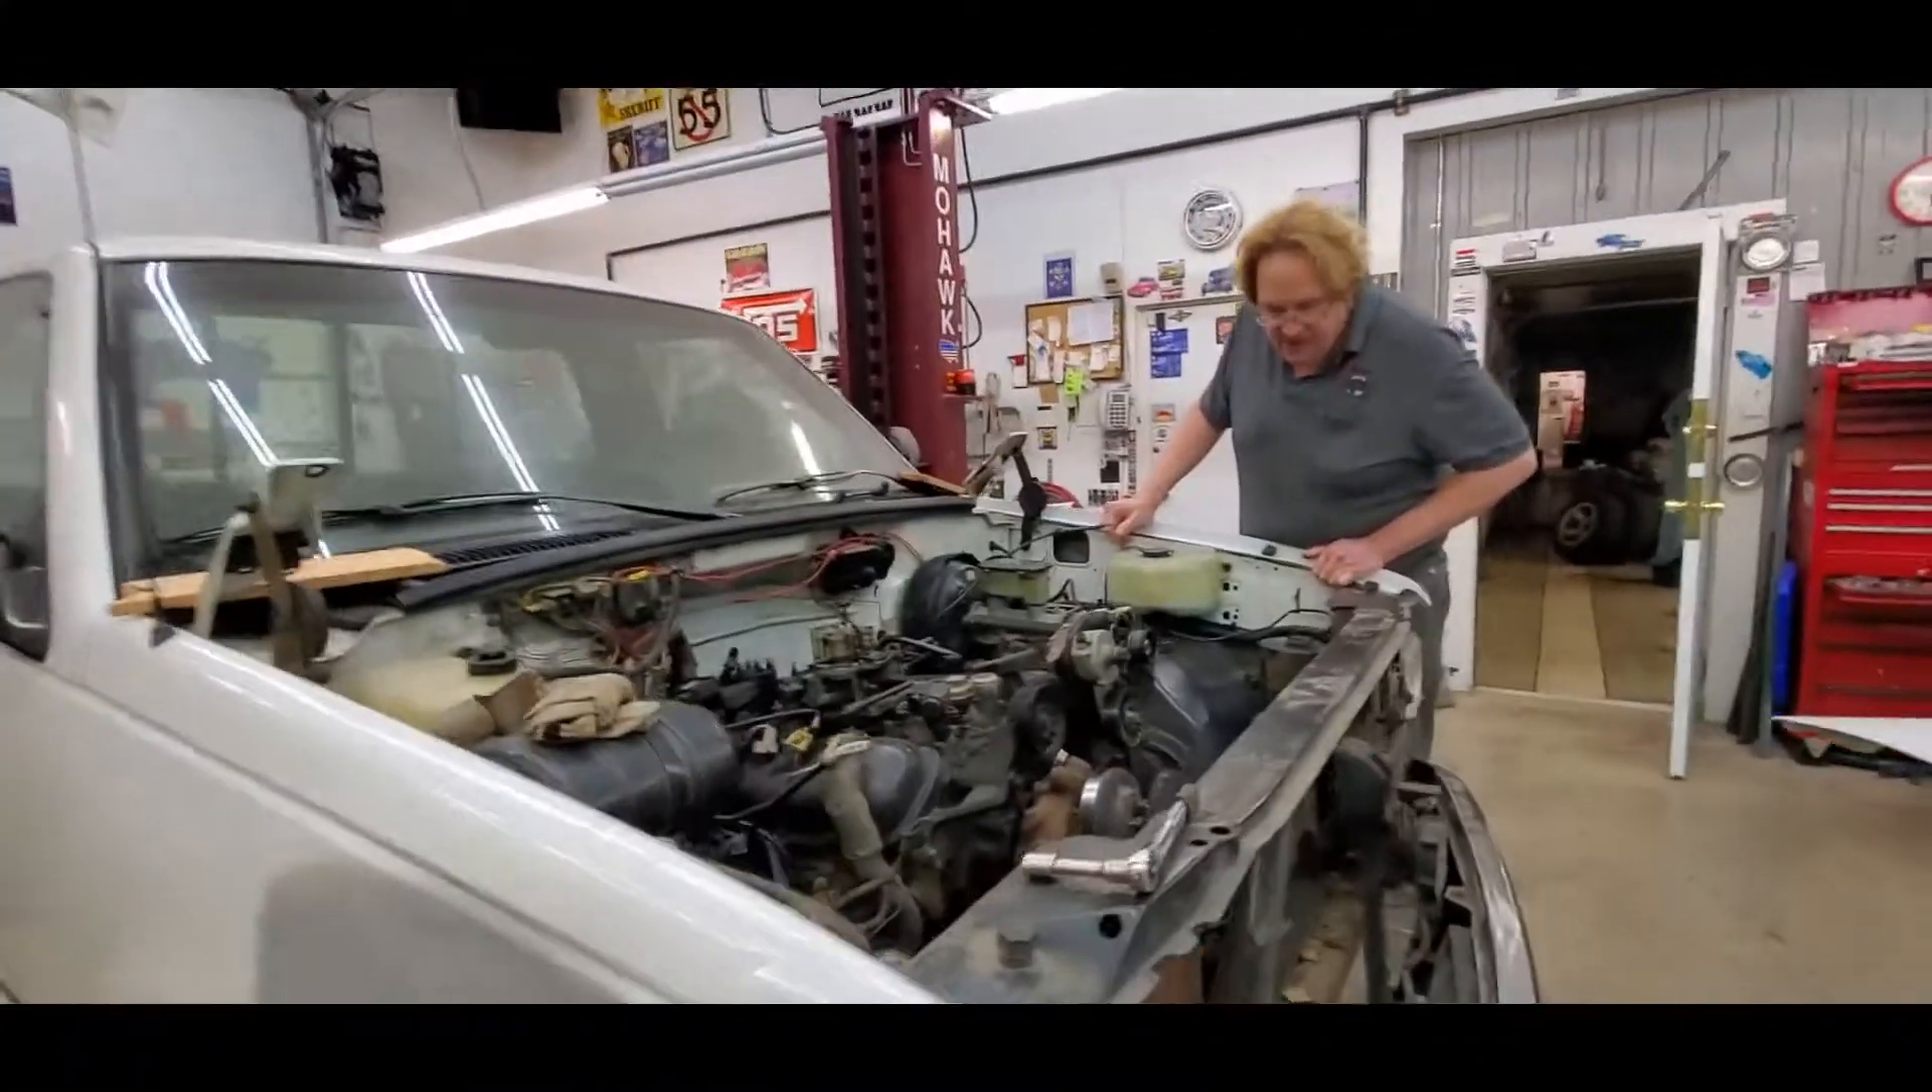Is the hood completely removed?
Yes.